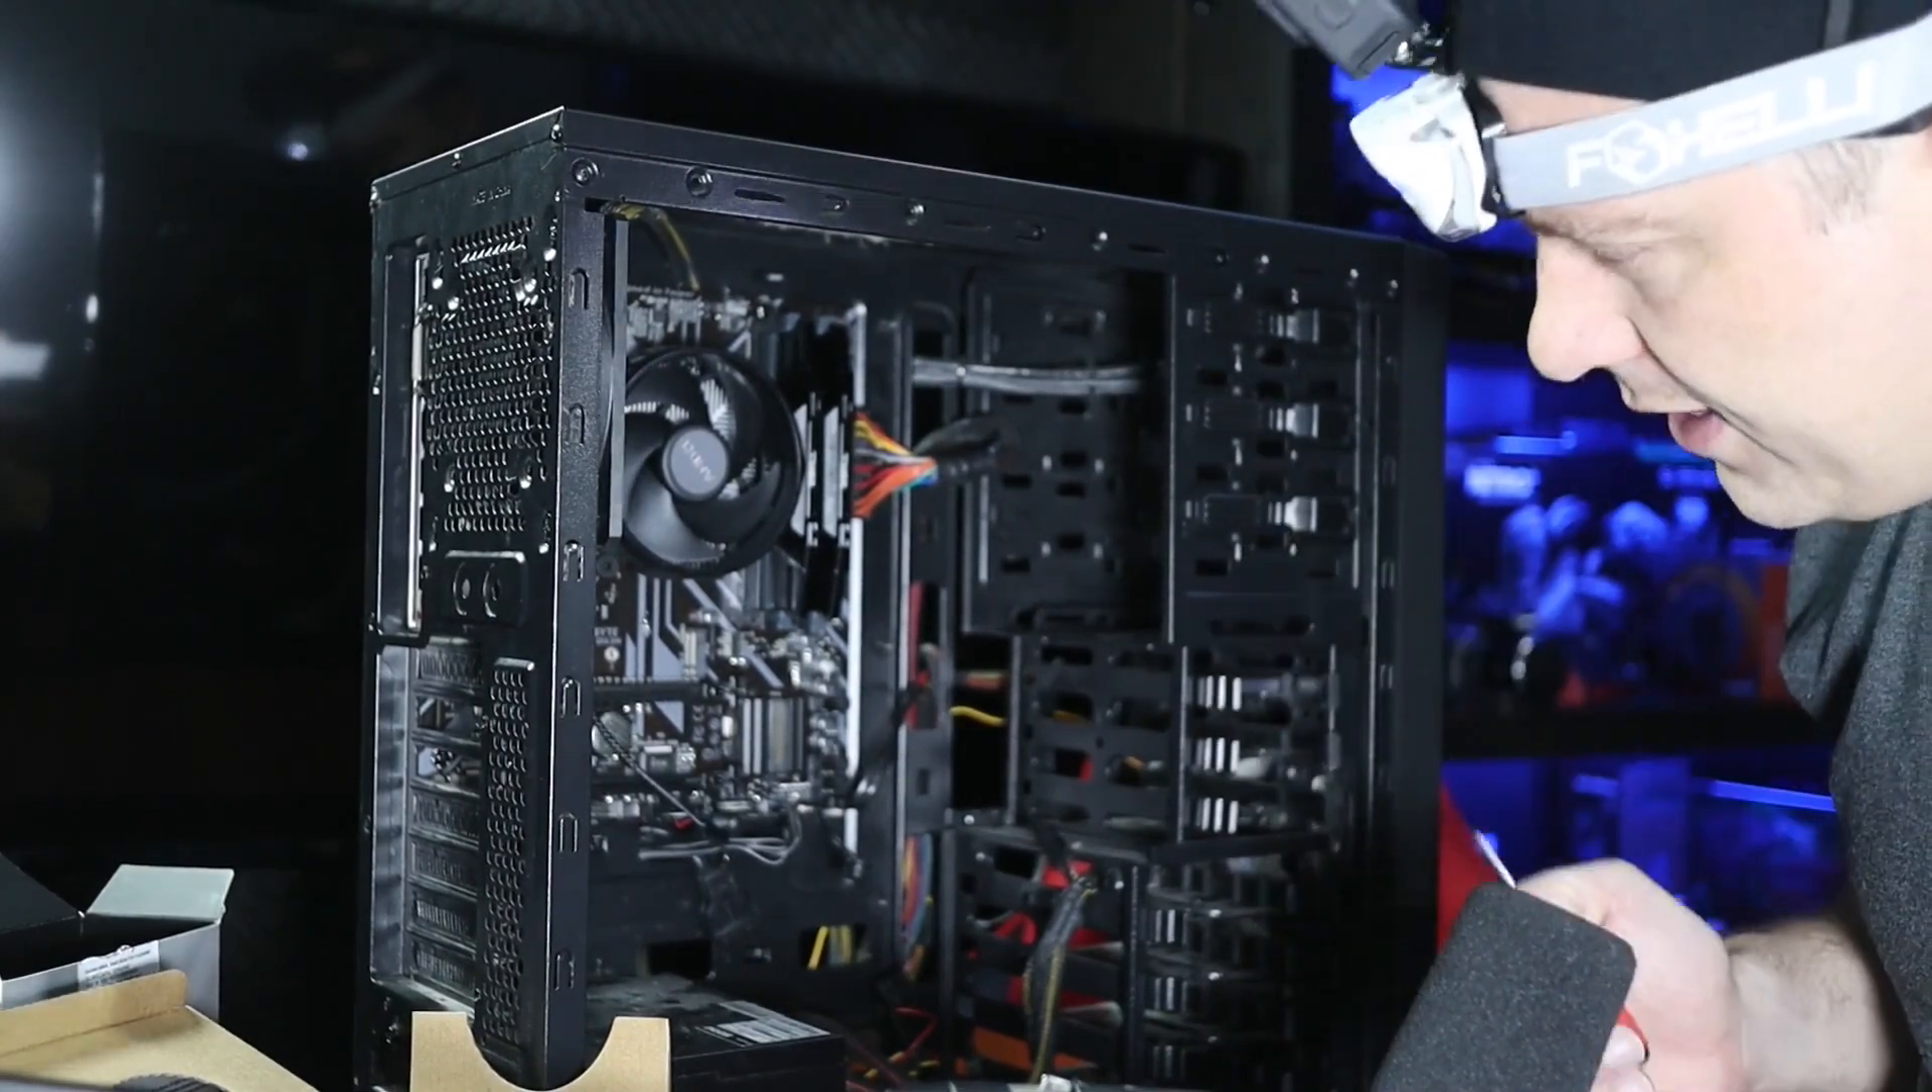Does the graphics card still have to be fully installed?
Yes.